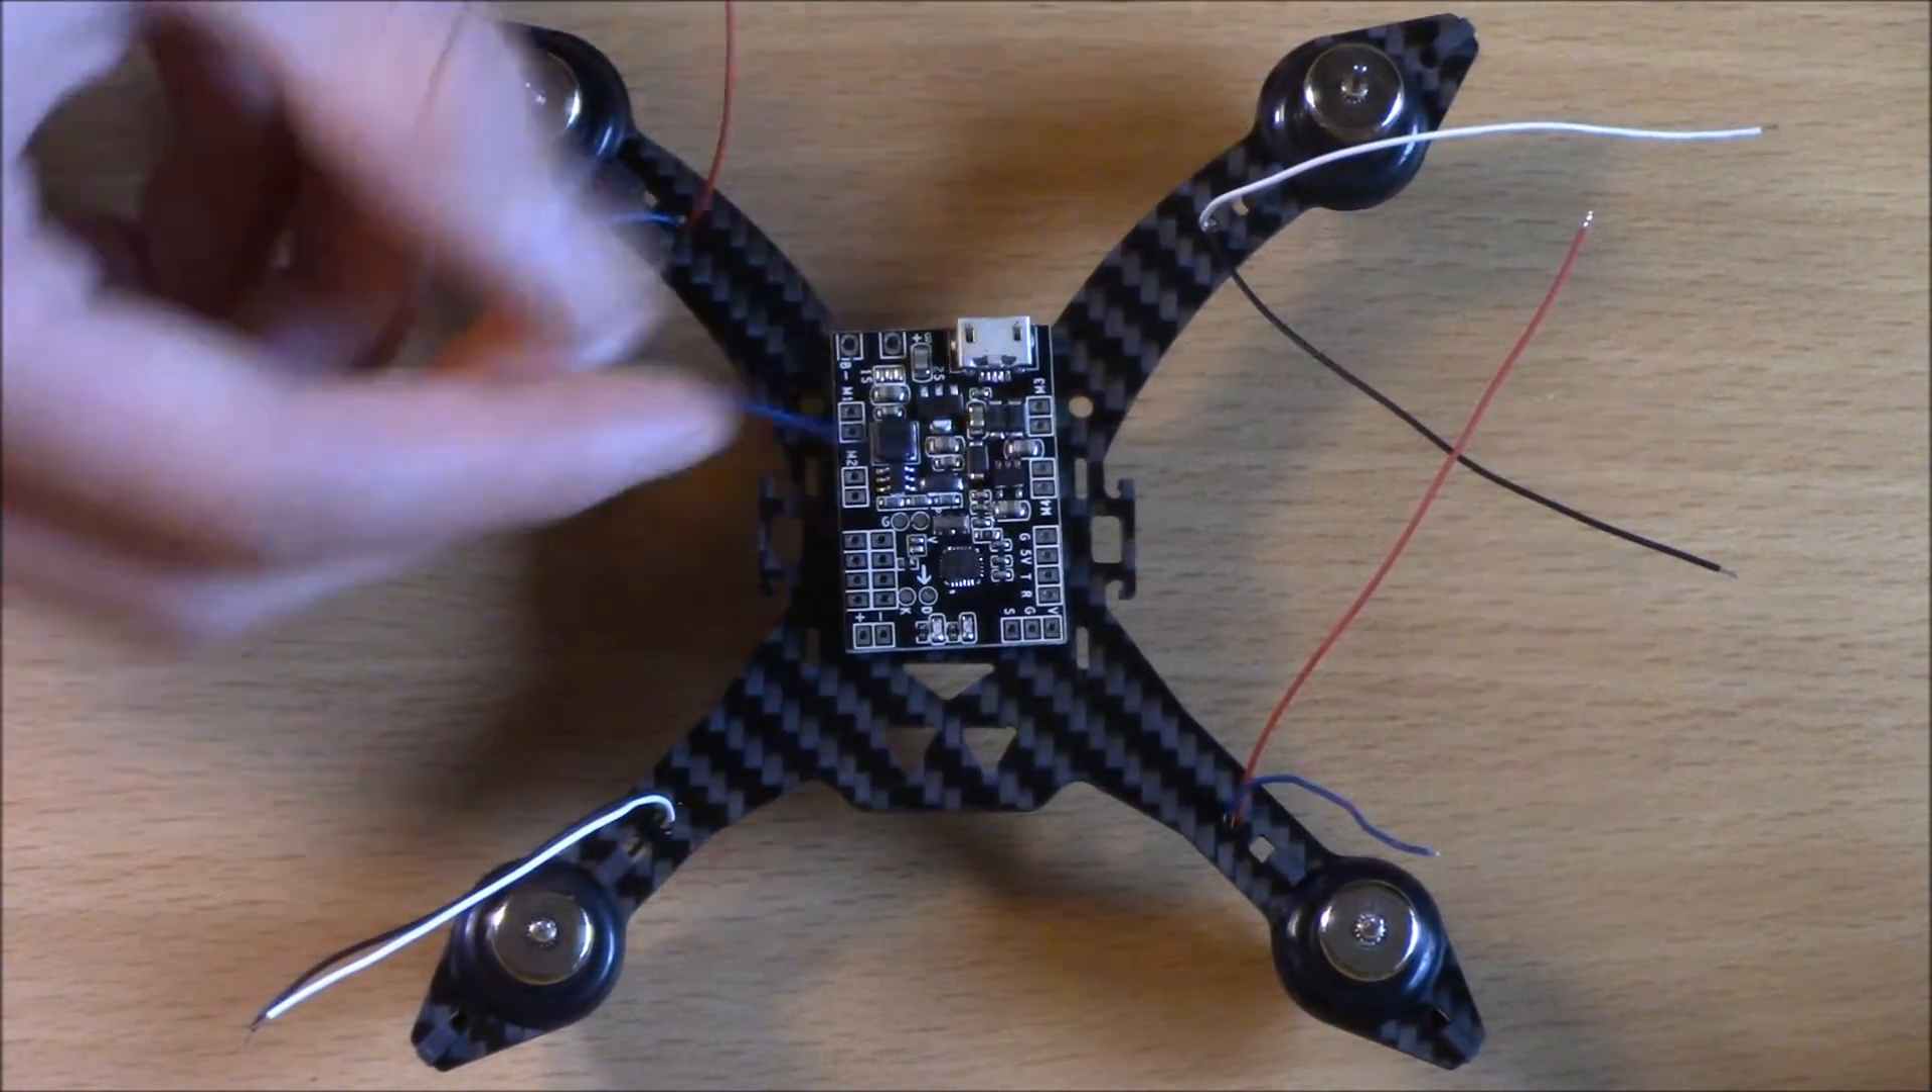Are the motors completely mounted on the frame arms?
Yes.